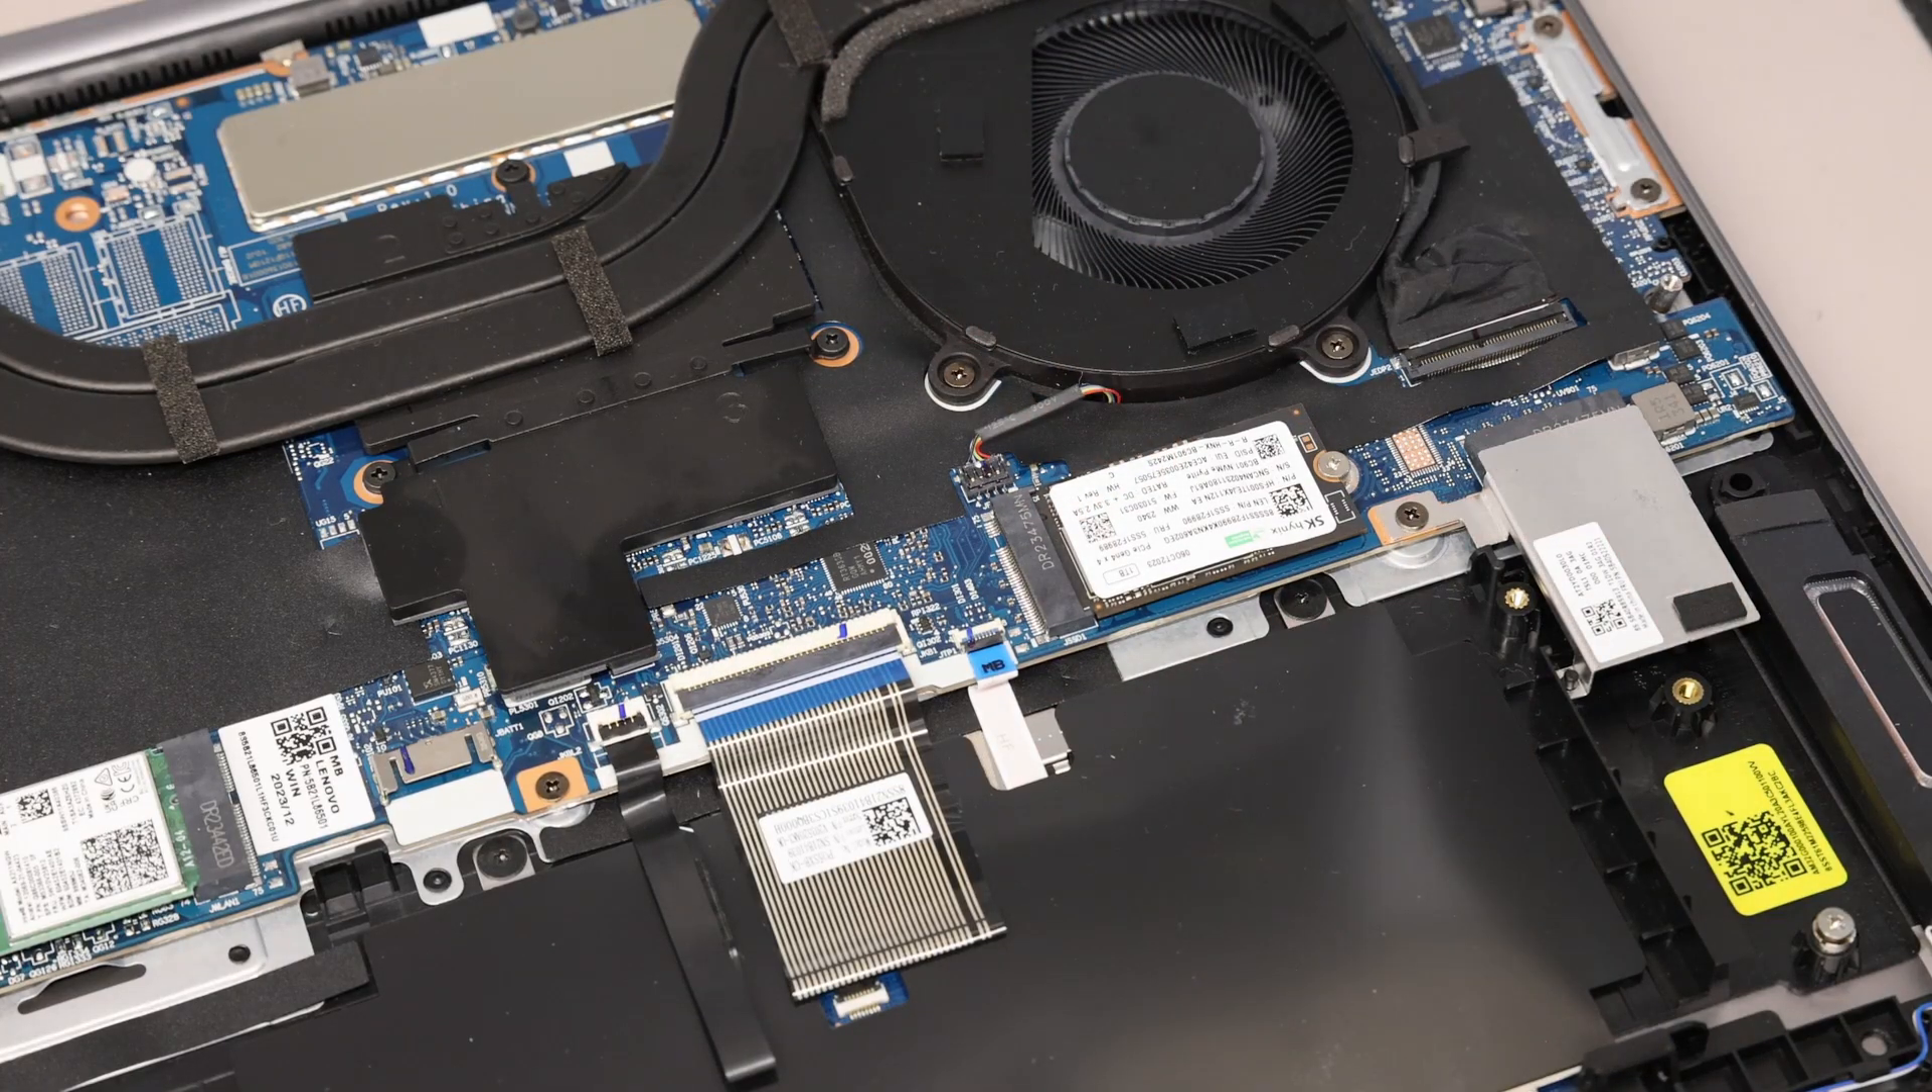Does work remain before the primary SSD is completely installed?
No.